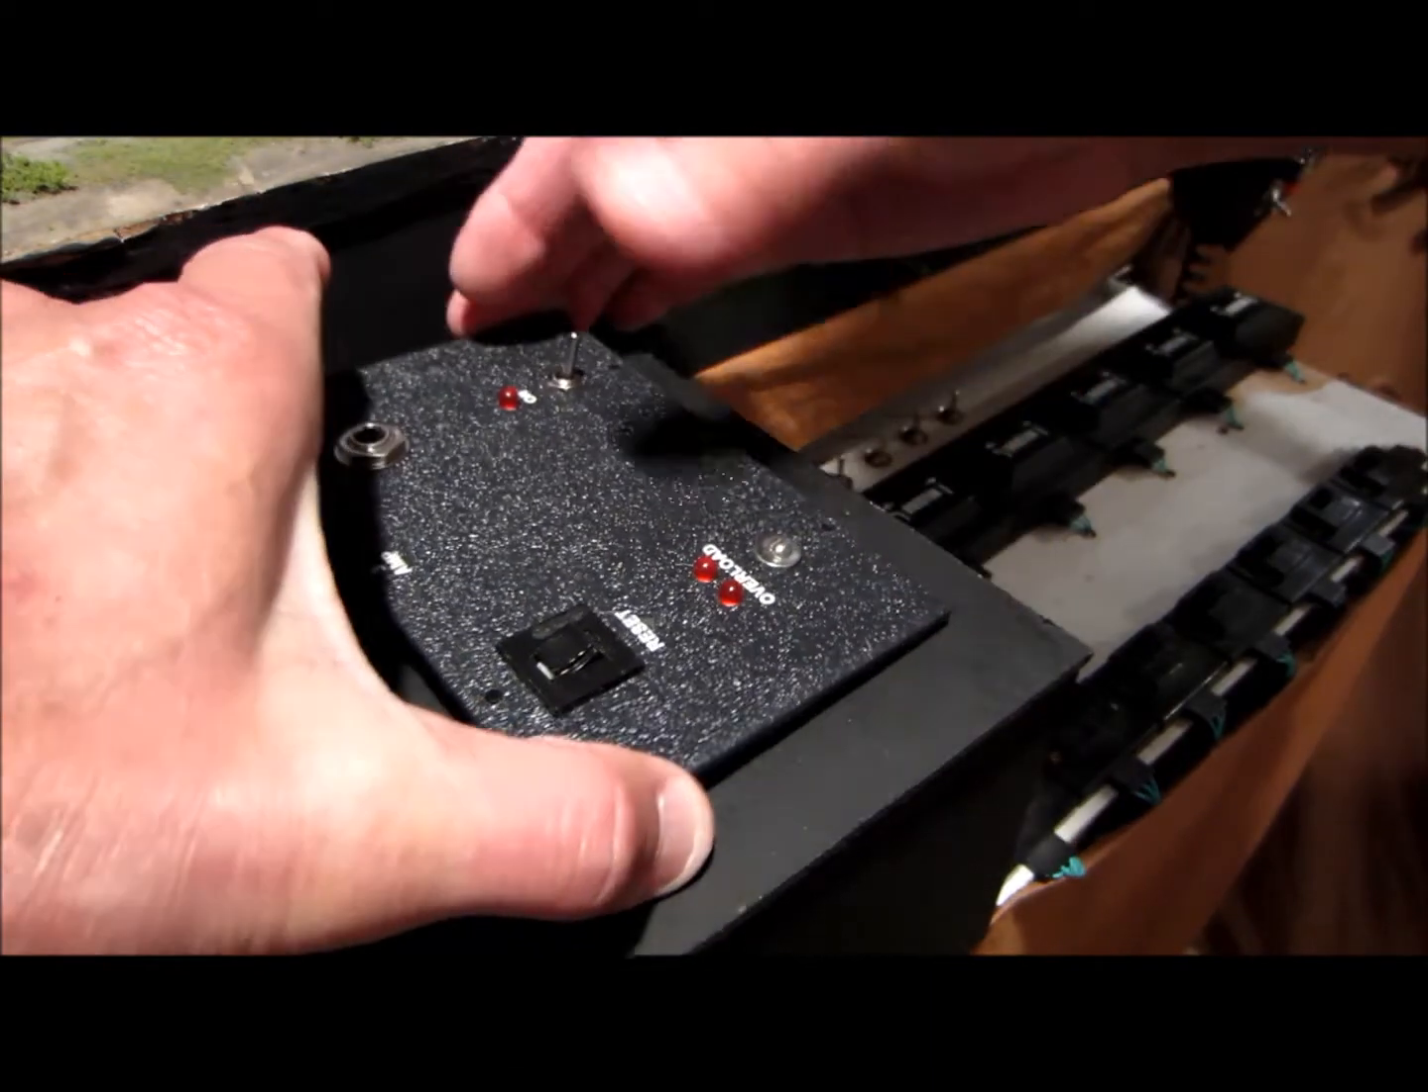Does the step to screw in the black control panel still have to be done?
Yes.